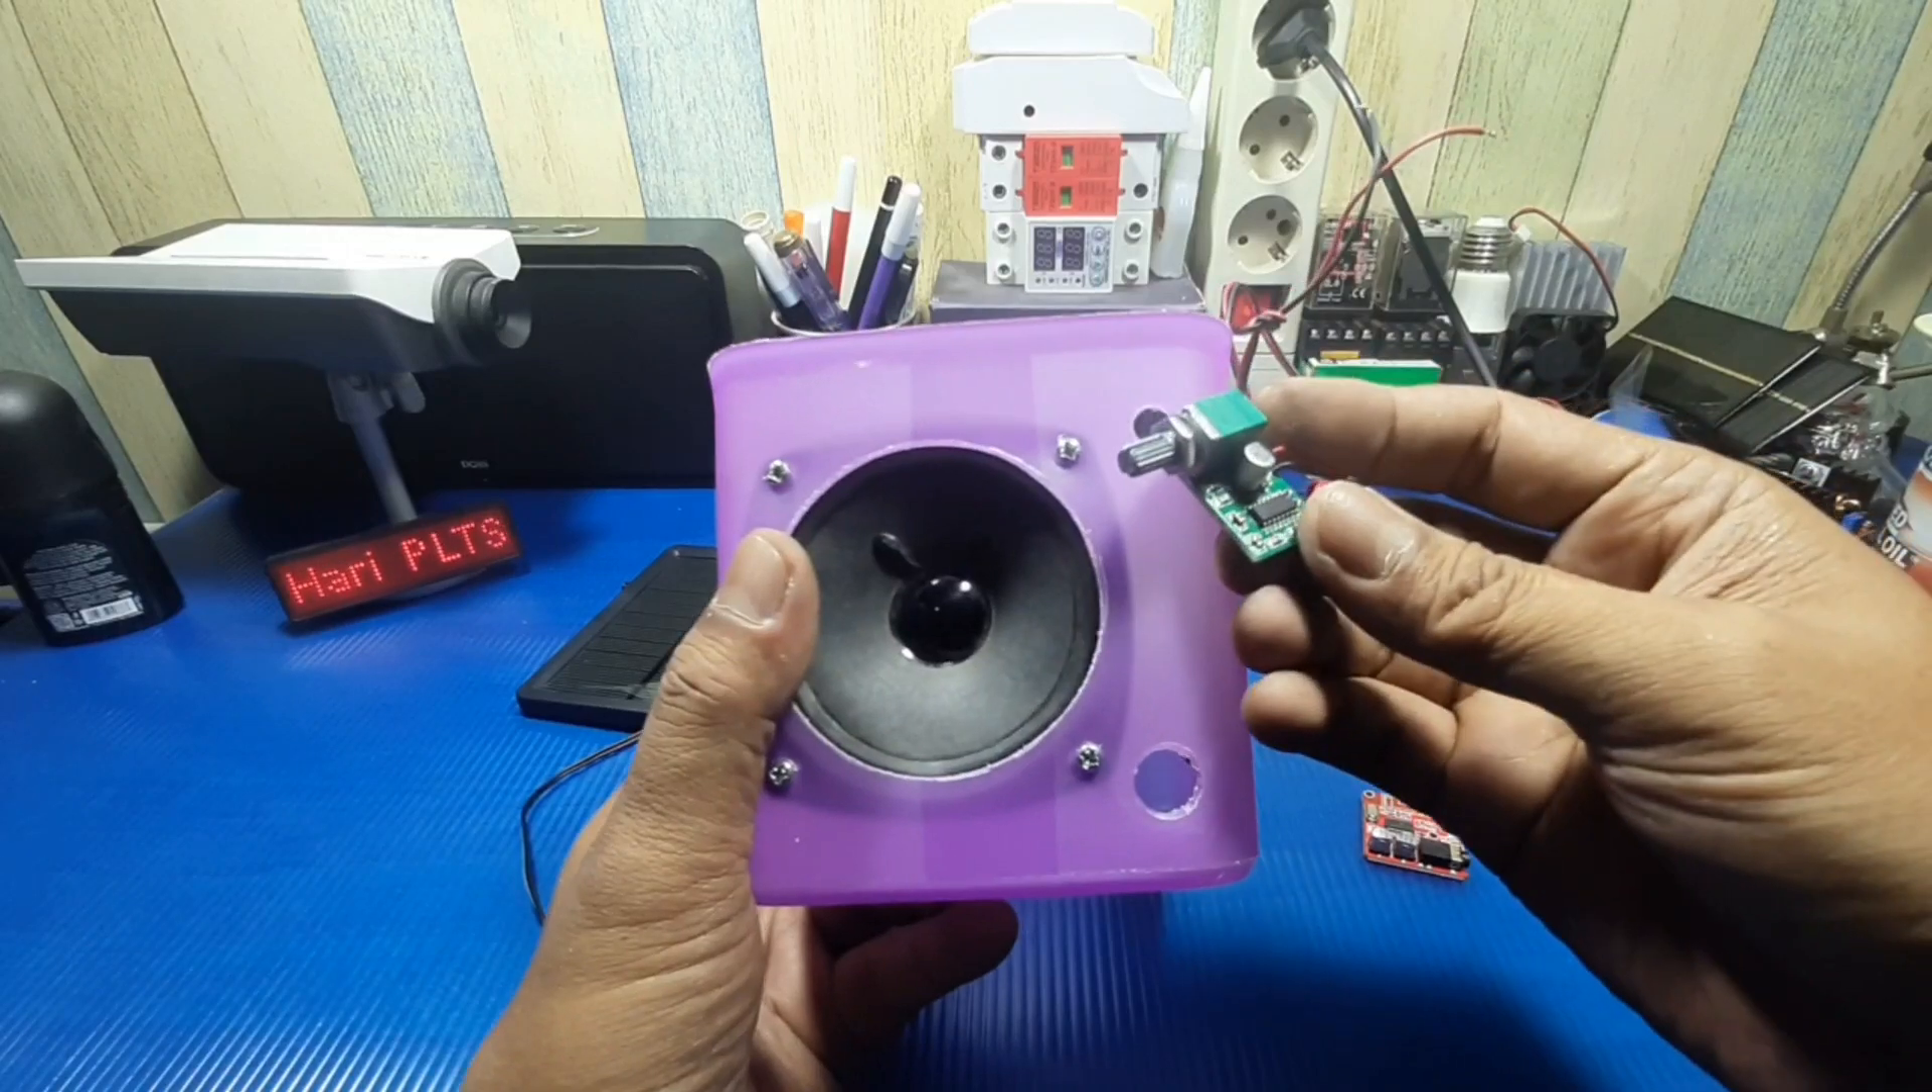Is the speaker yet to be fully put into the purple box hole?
No.